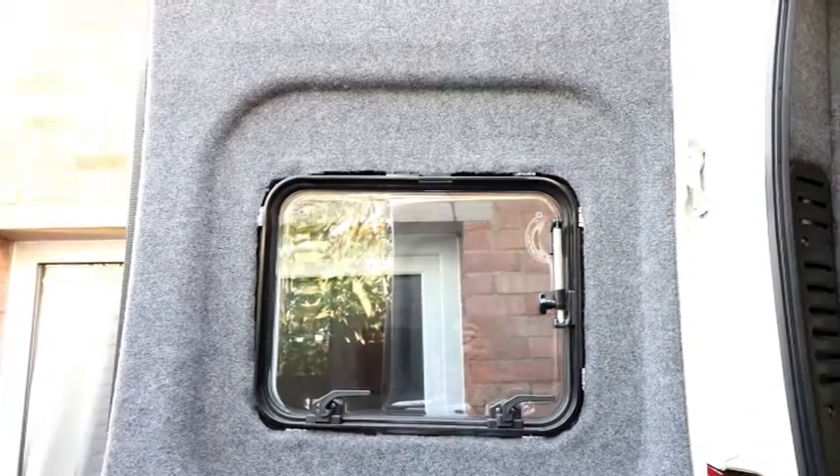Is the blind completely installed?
No.